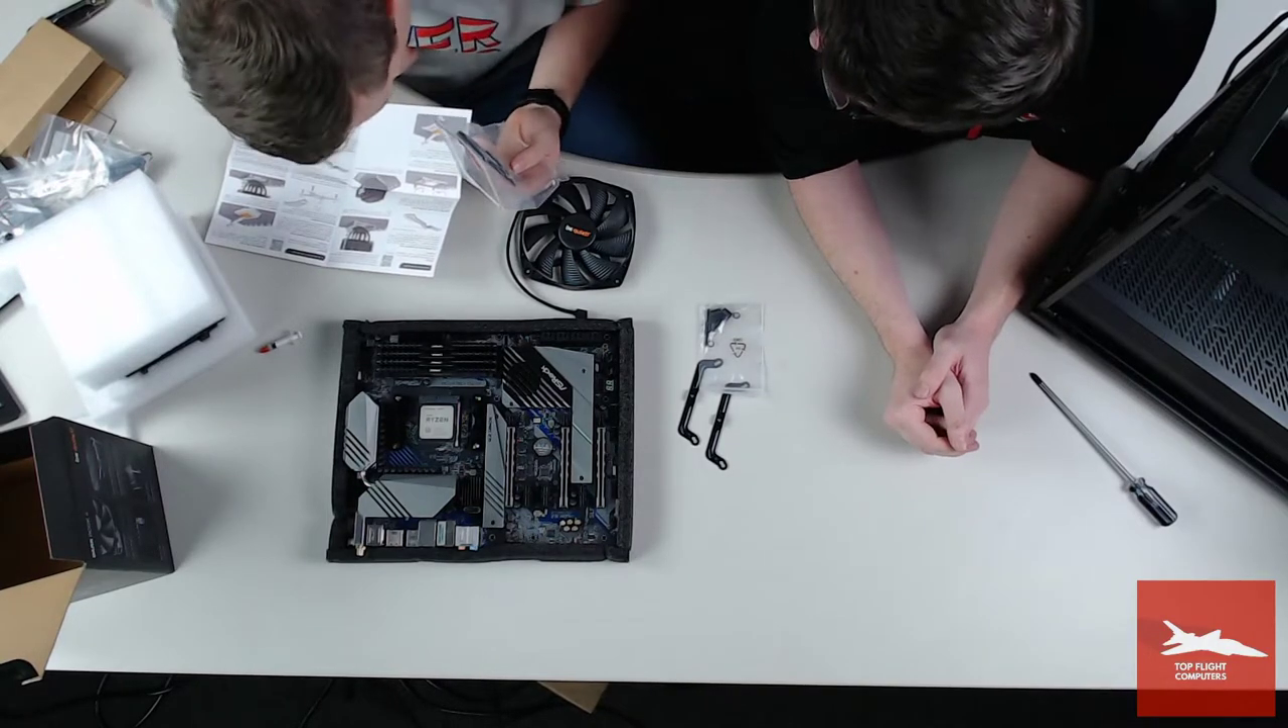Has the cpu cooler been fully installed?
No.